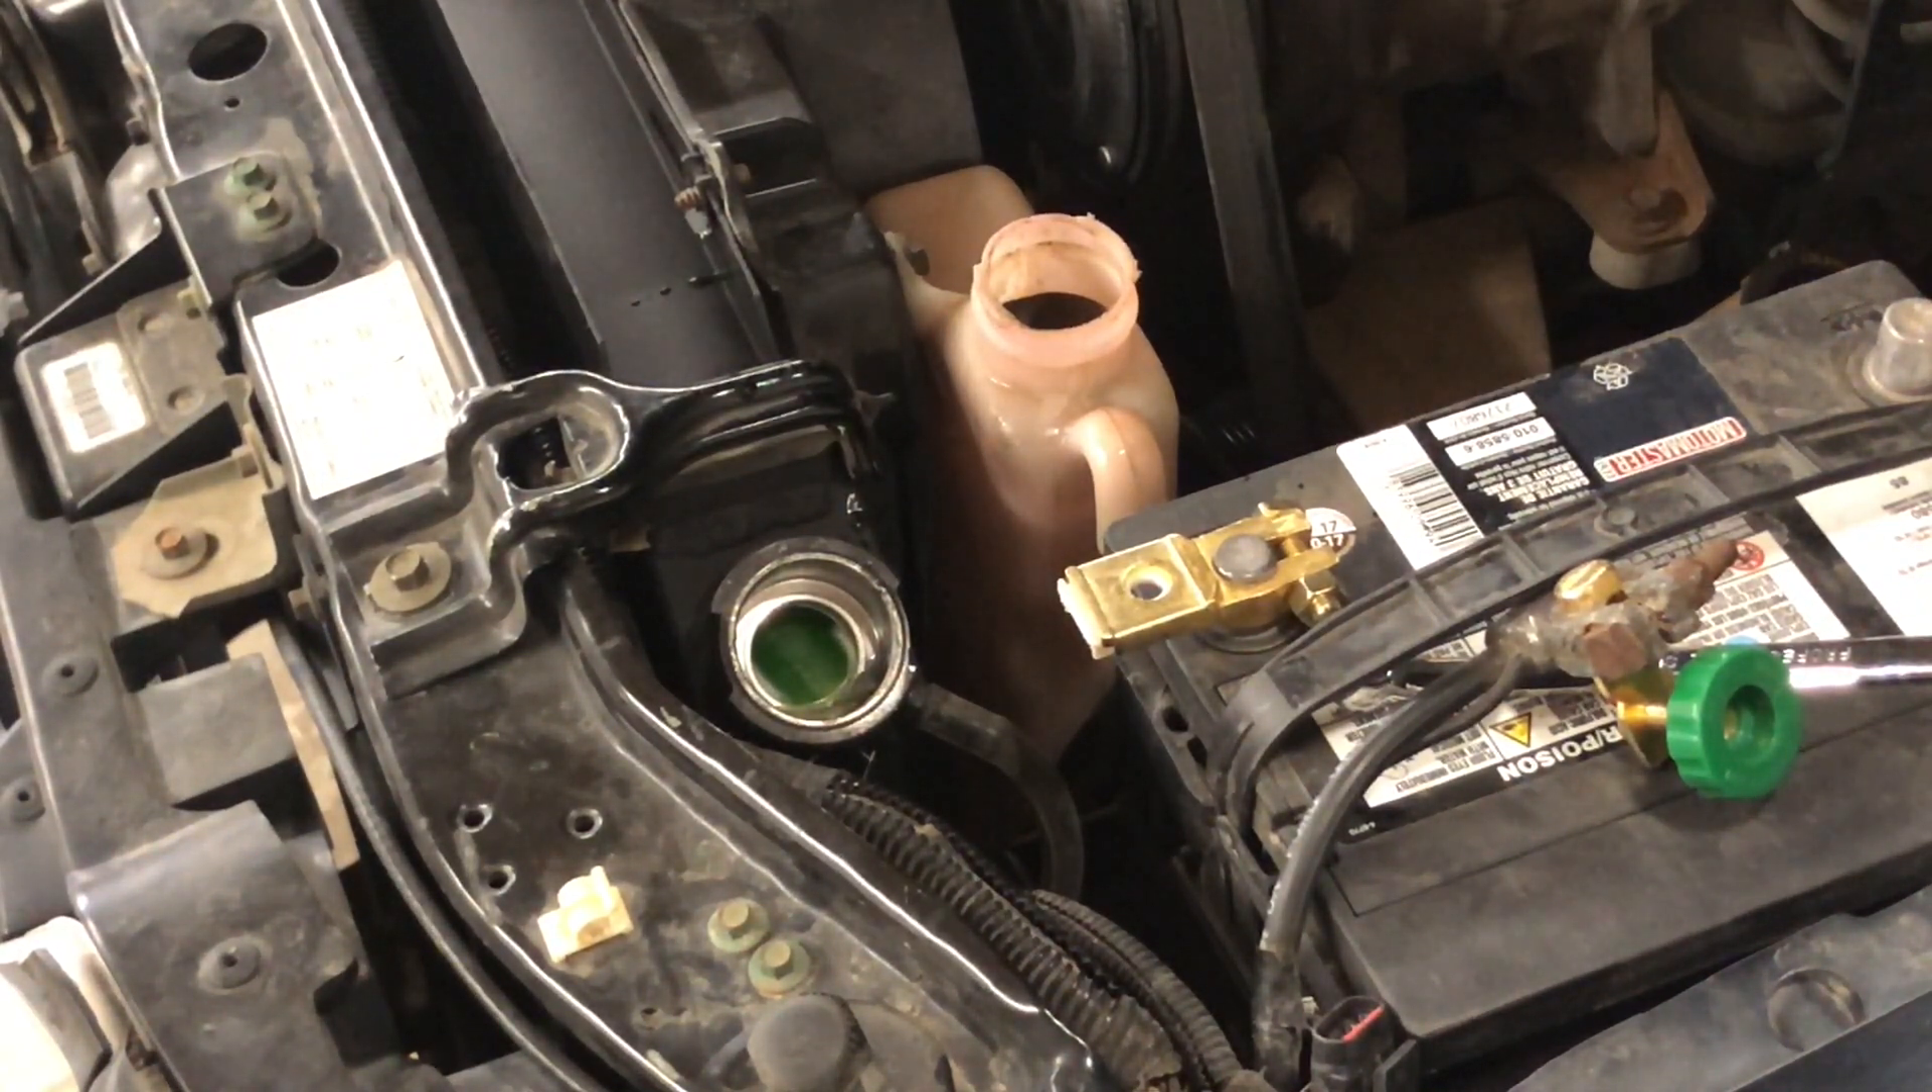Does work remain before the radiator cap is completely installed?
Yes.